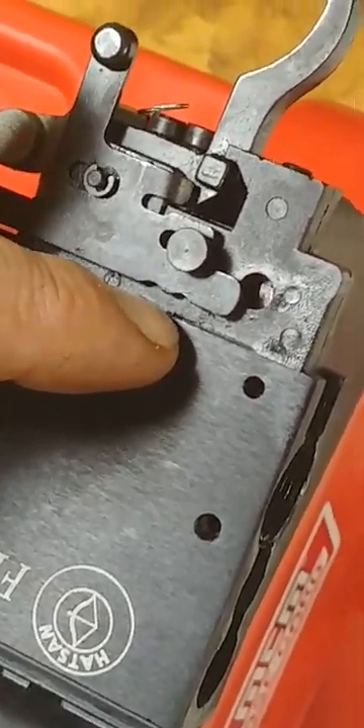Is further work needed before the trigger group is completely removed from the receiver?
Yes.